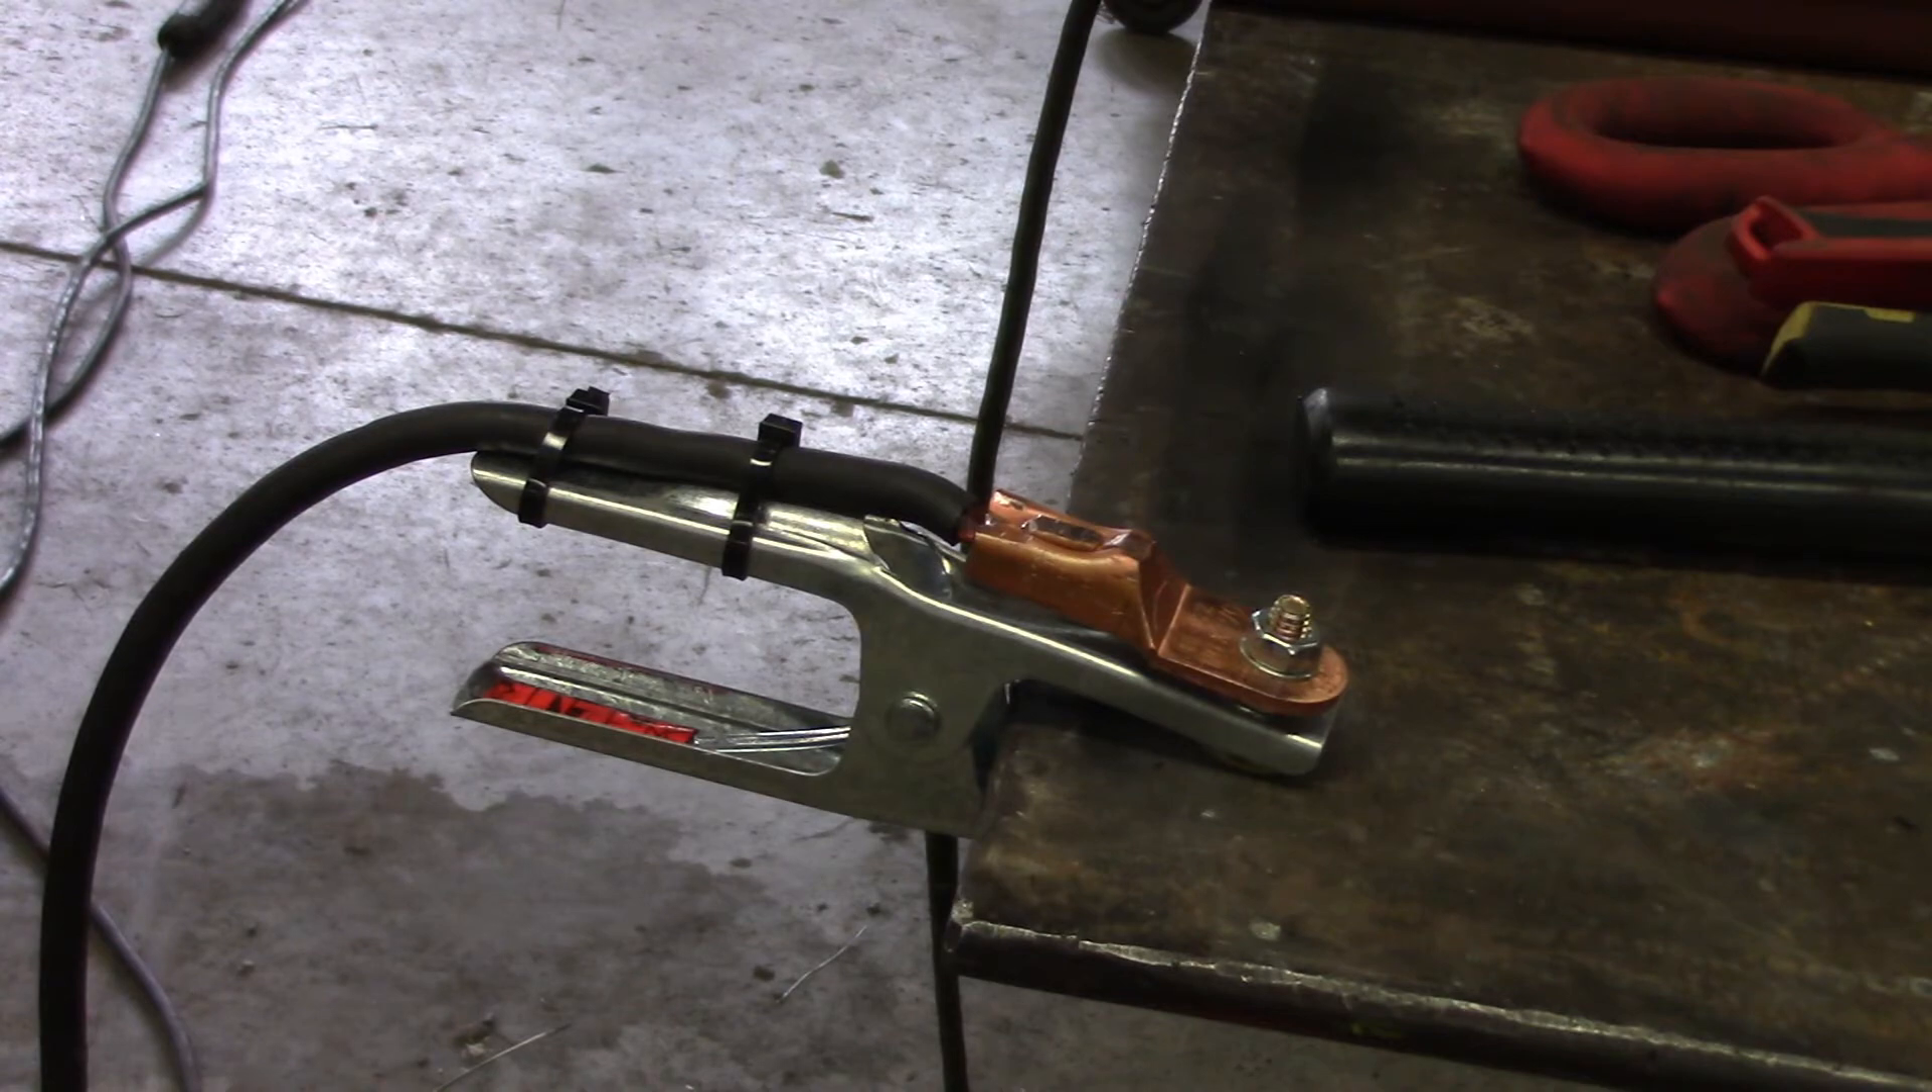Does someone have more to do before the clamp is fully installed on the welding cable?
No.